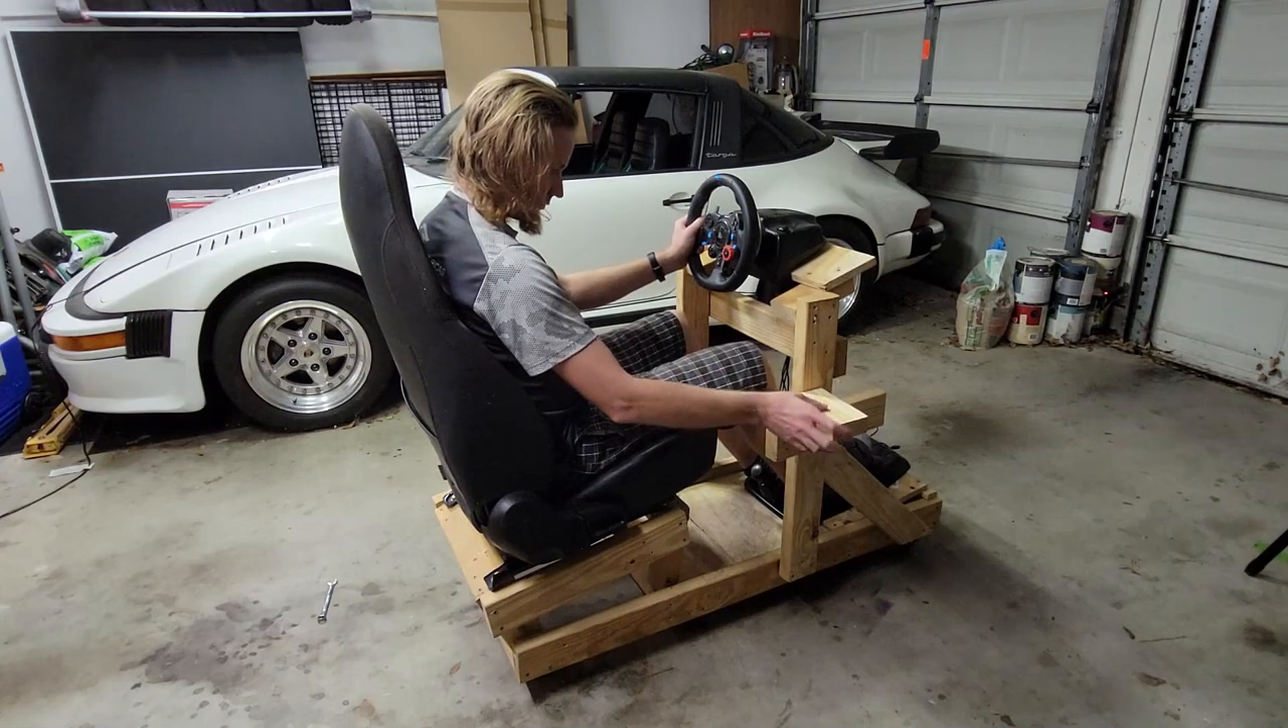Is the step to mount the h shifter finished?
No.